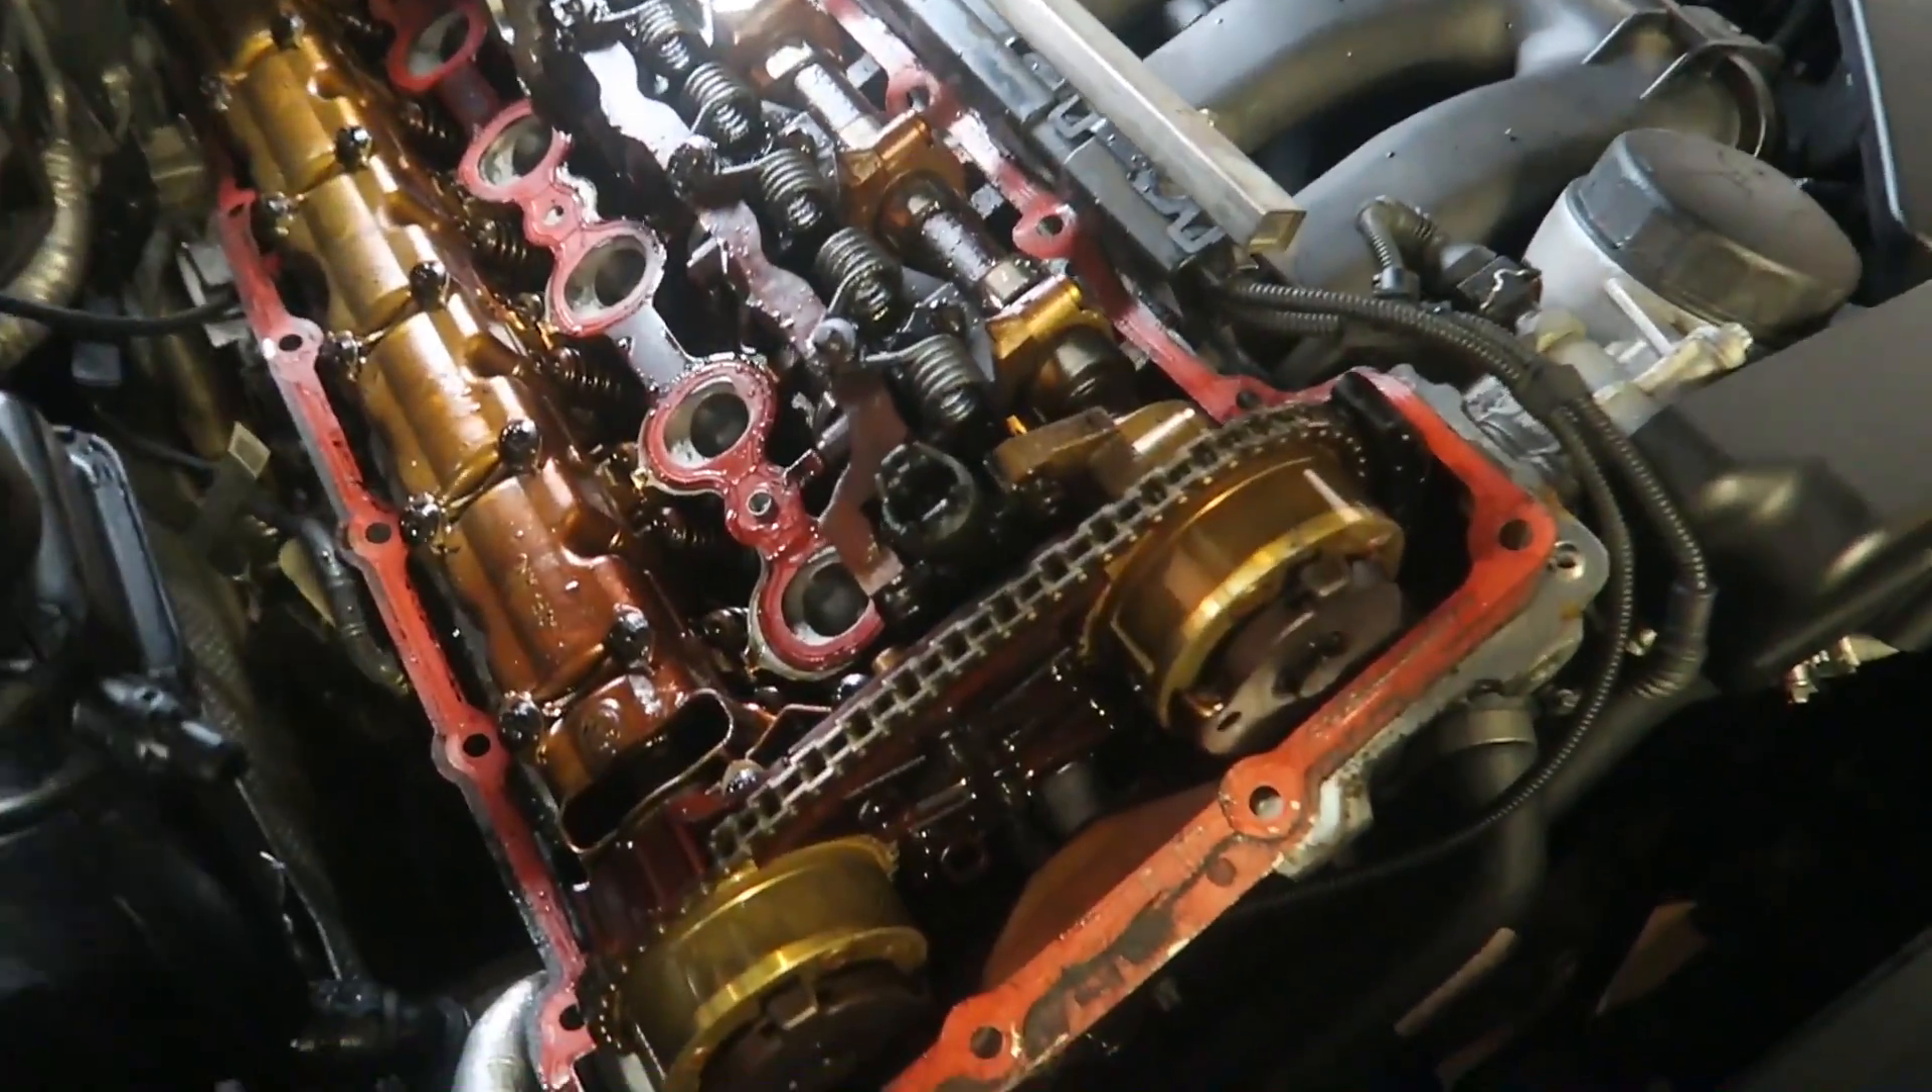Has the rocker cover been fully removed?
Yes.